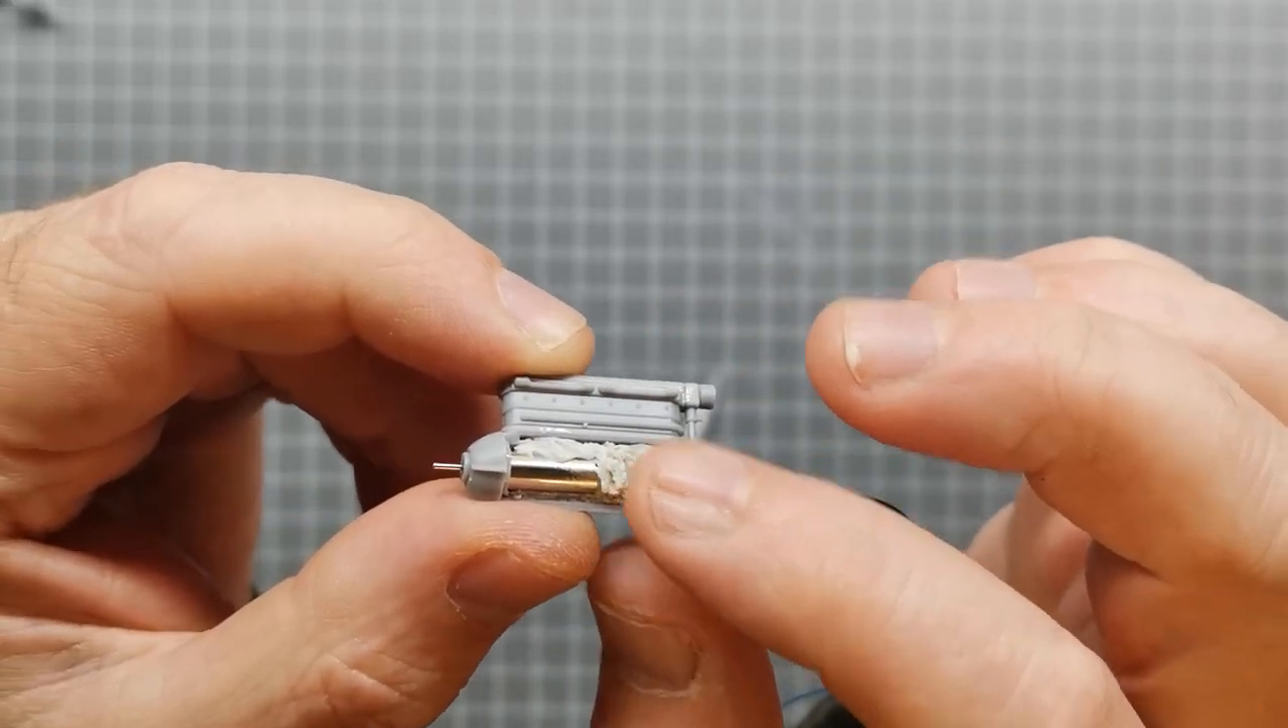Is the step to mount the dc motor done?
Yes.